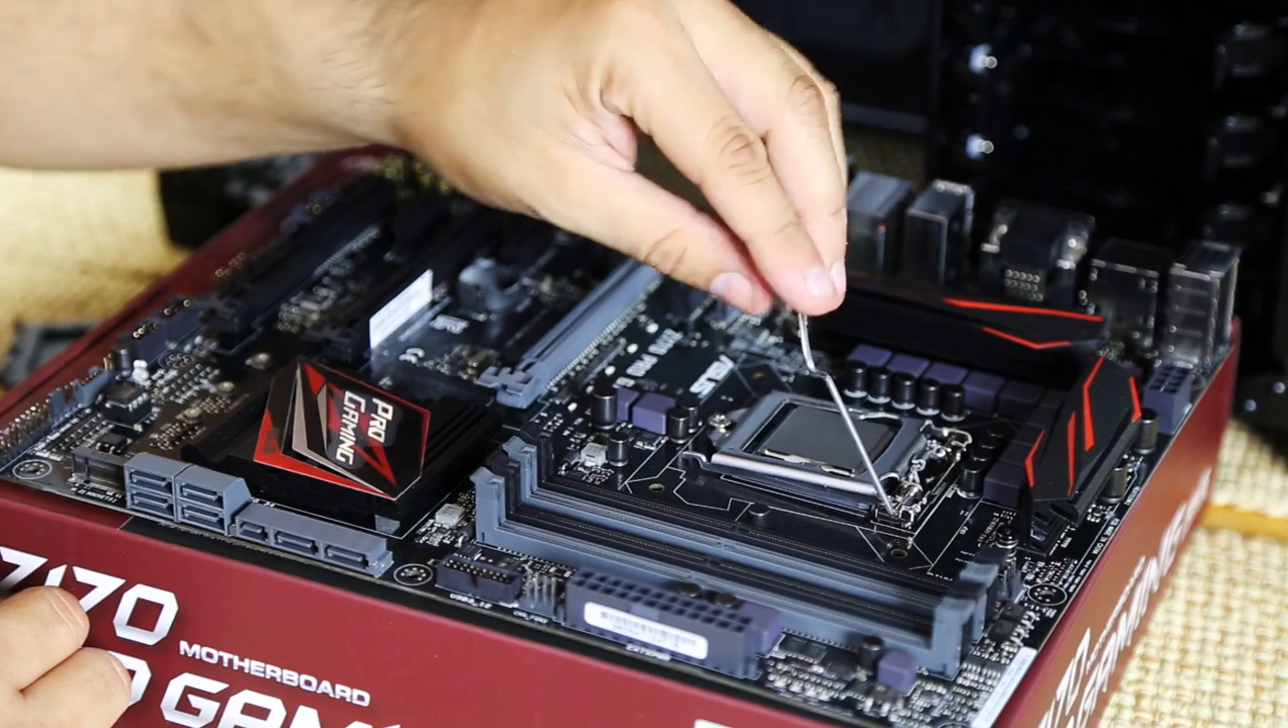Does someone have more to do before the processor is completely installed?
Yes.